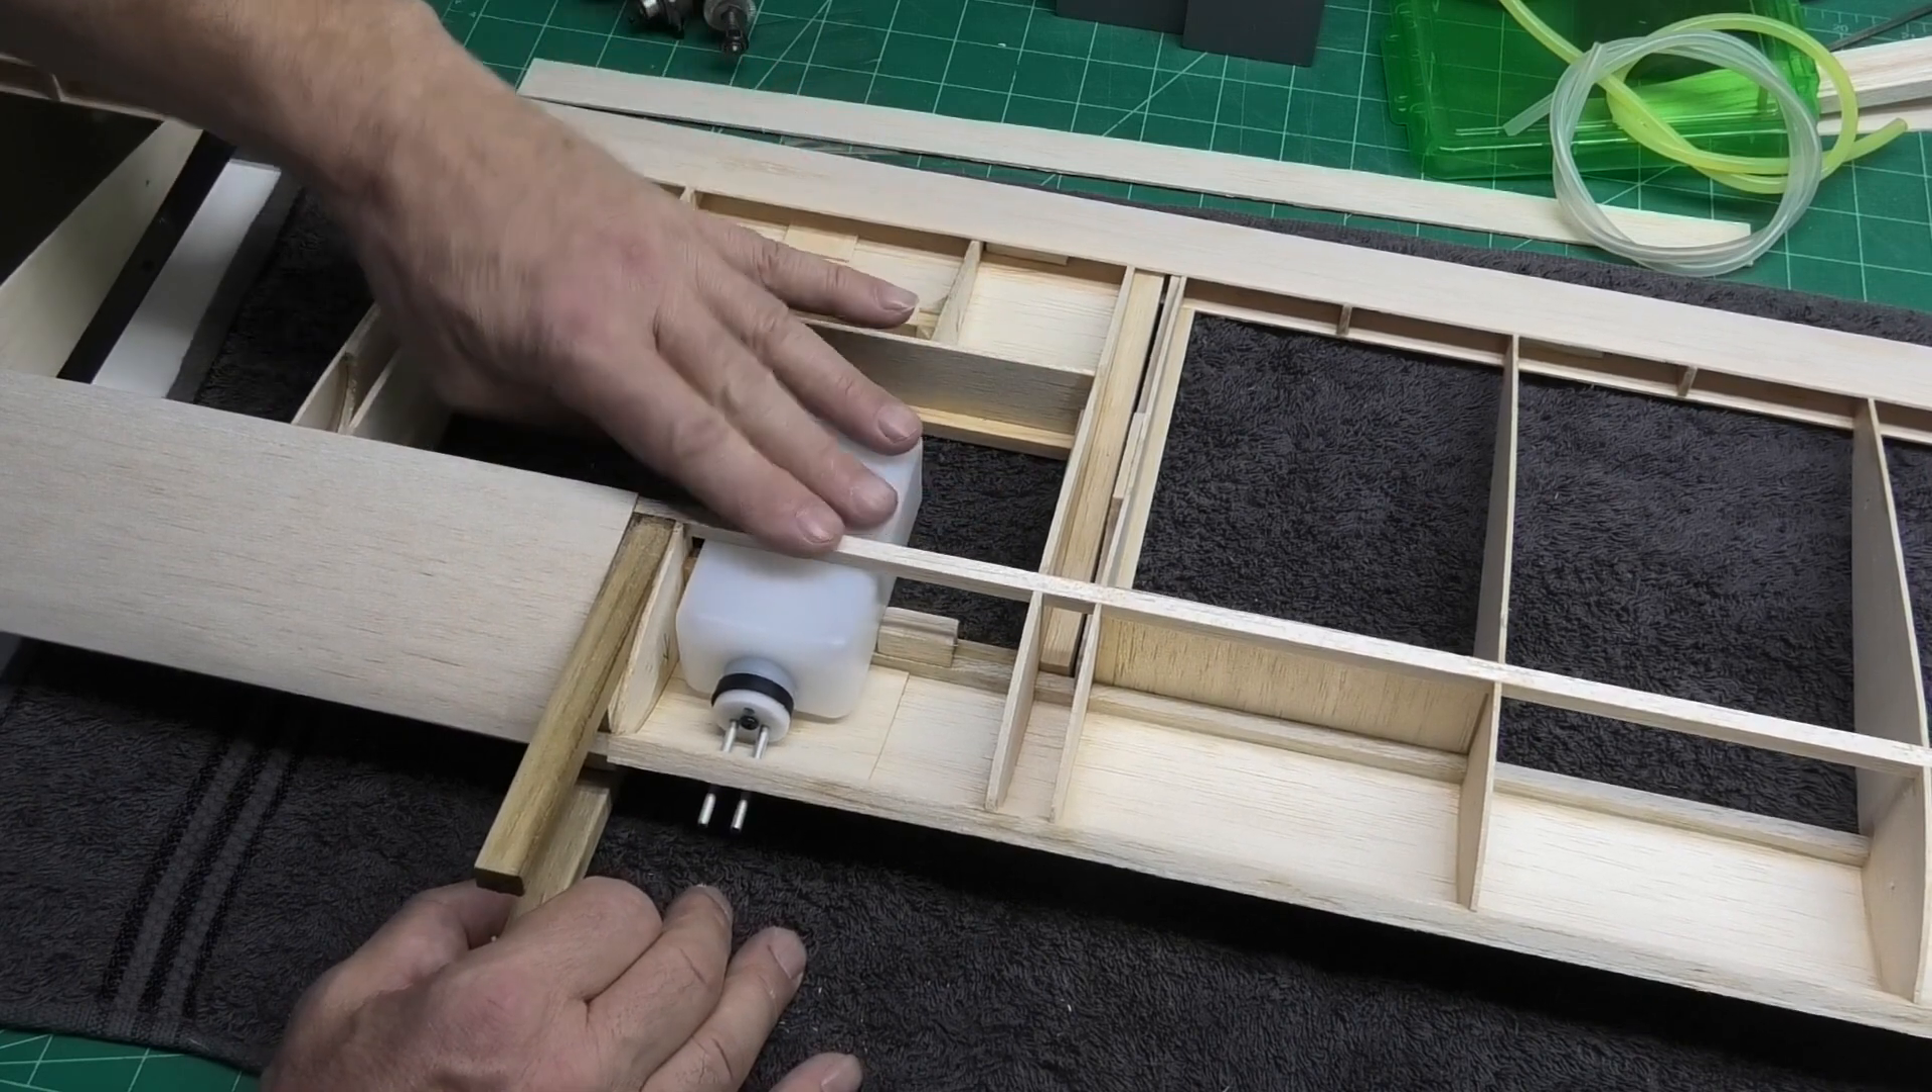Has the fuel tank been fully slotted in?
Yes.